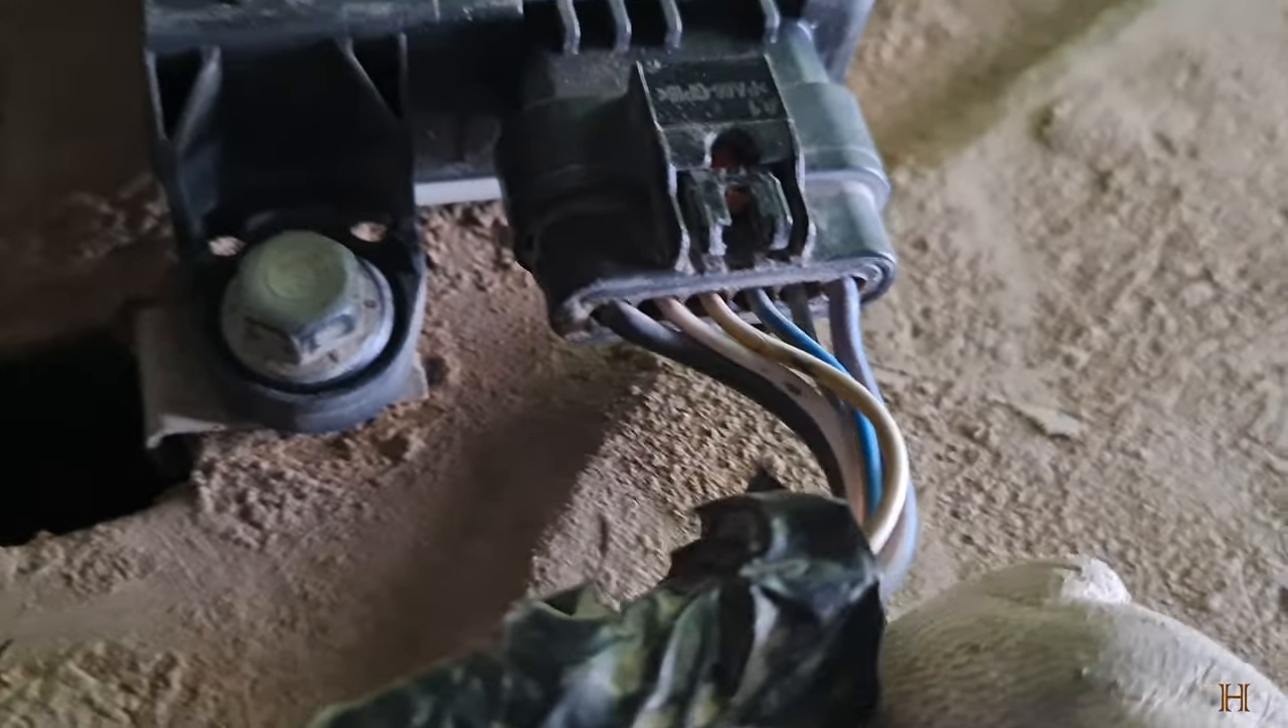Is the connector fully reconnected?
Yes.